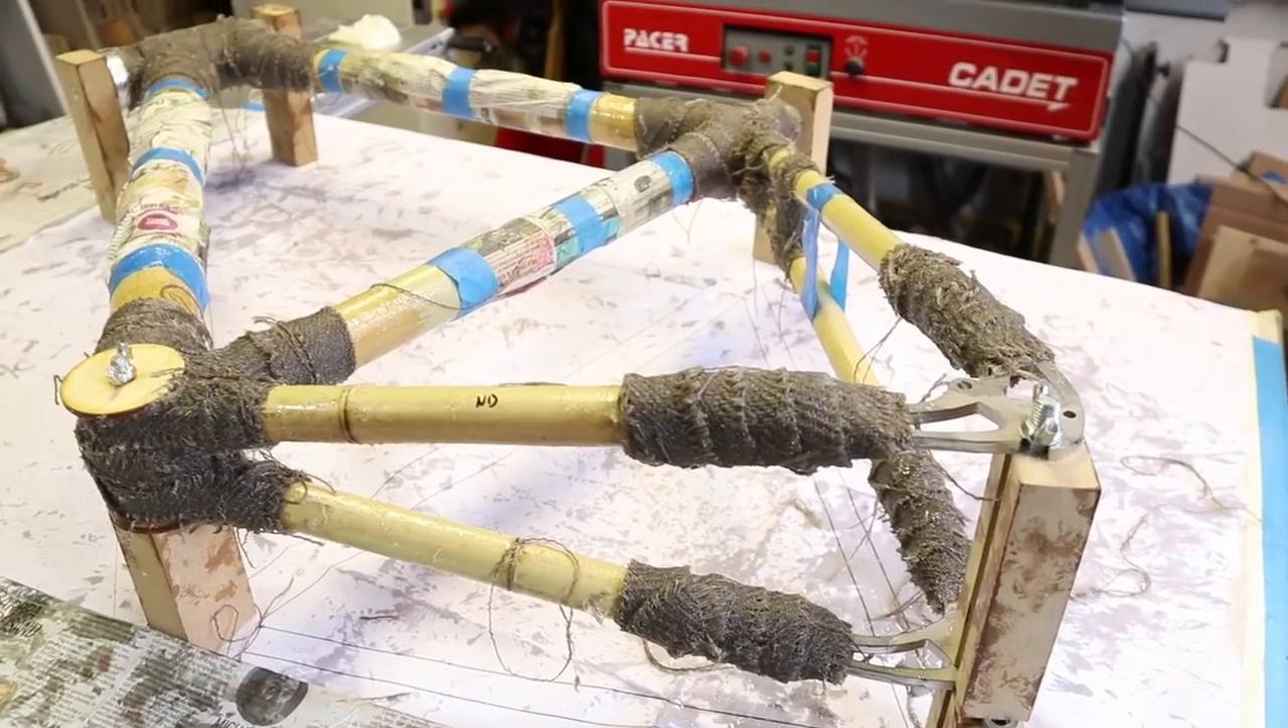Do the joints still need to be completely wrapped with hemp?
No.